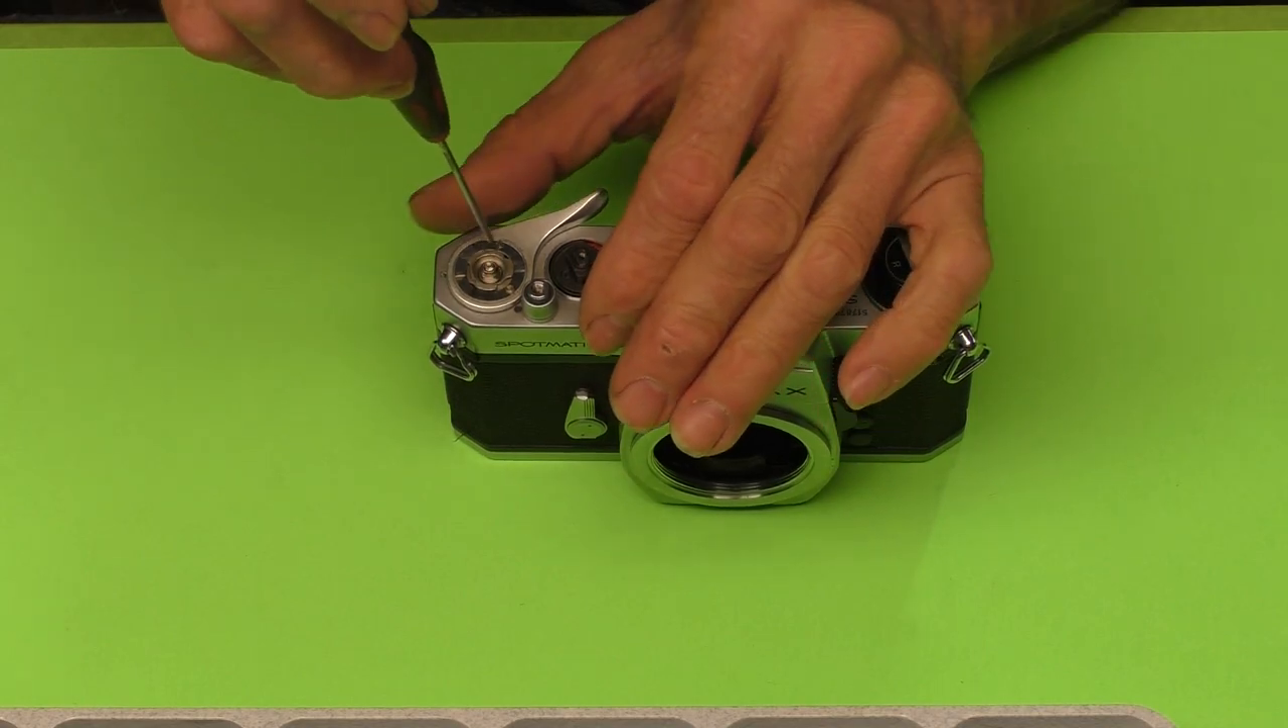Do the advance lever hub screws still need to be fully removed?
Yes.